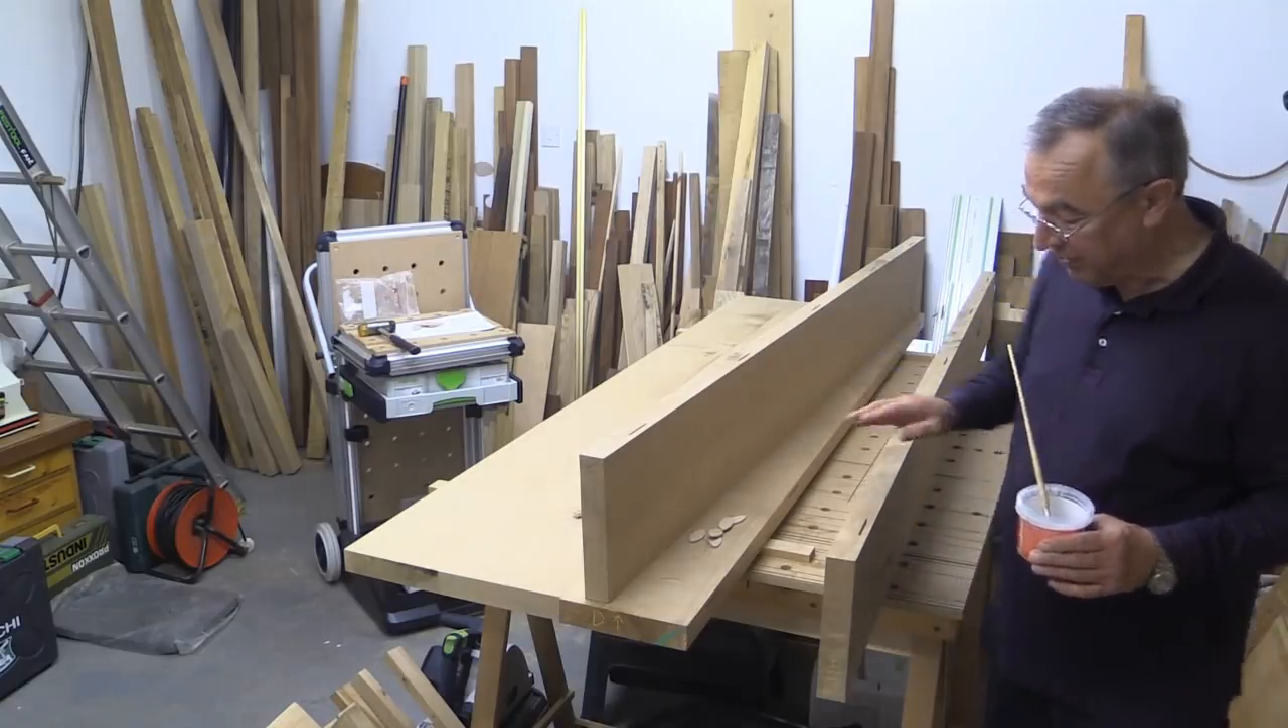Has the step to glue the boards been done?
No.